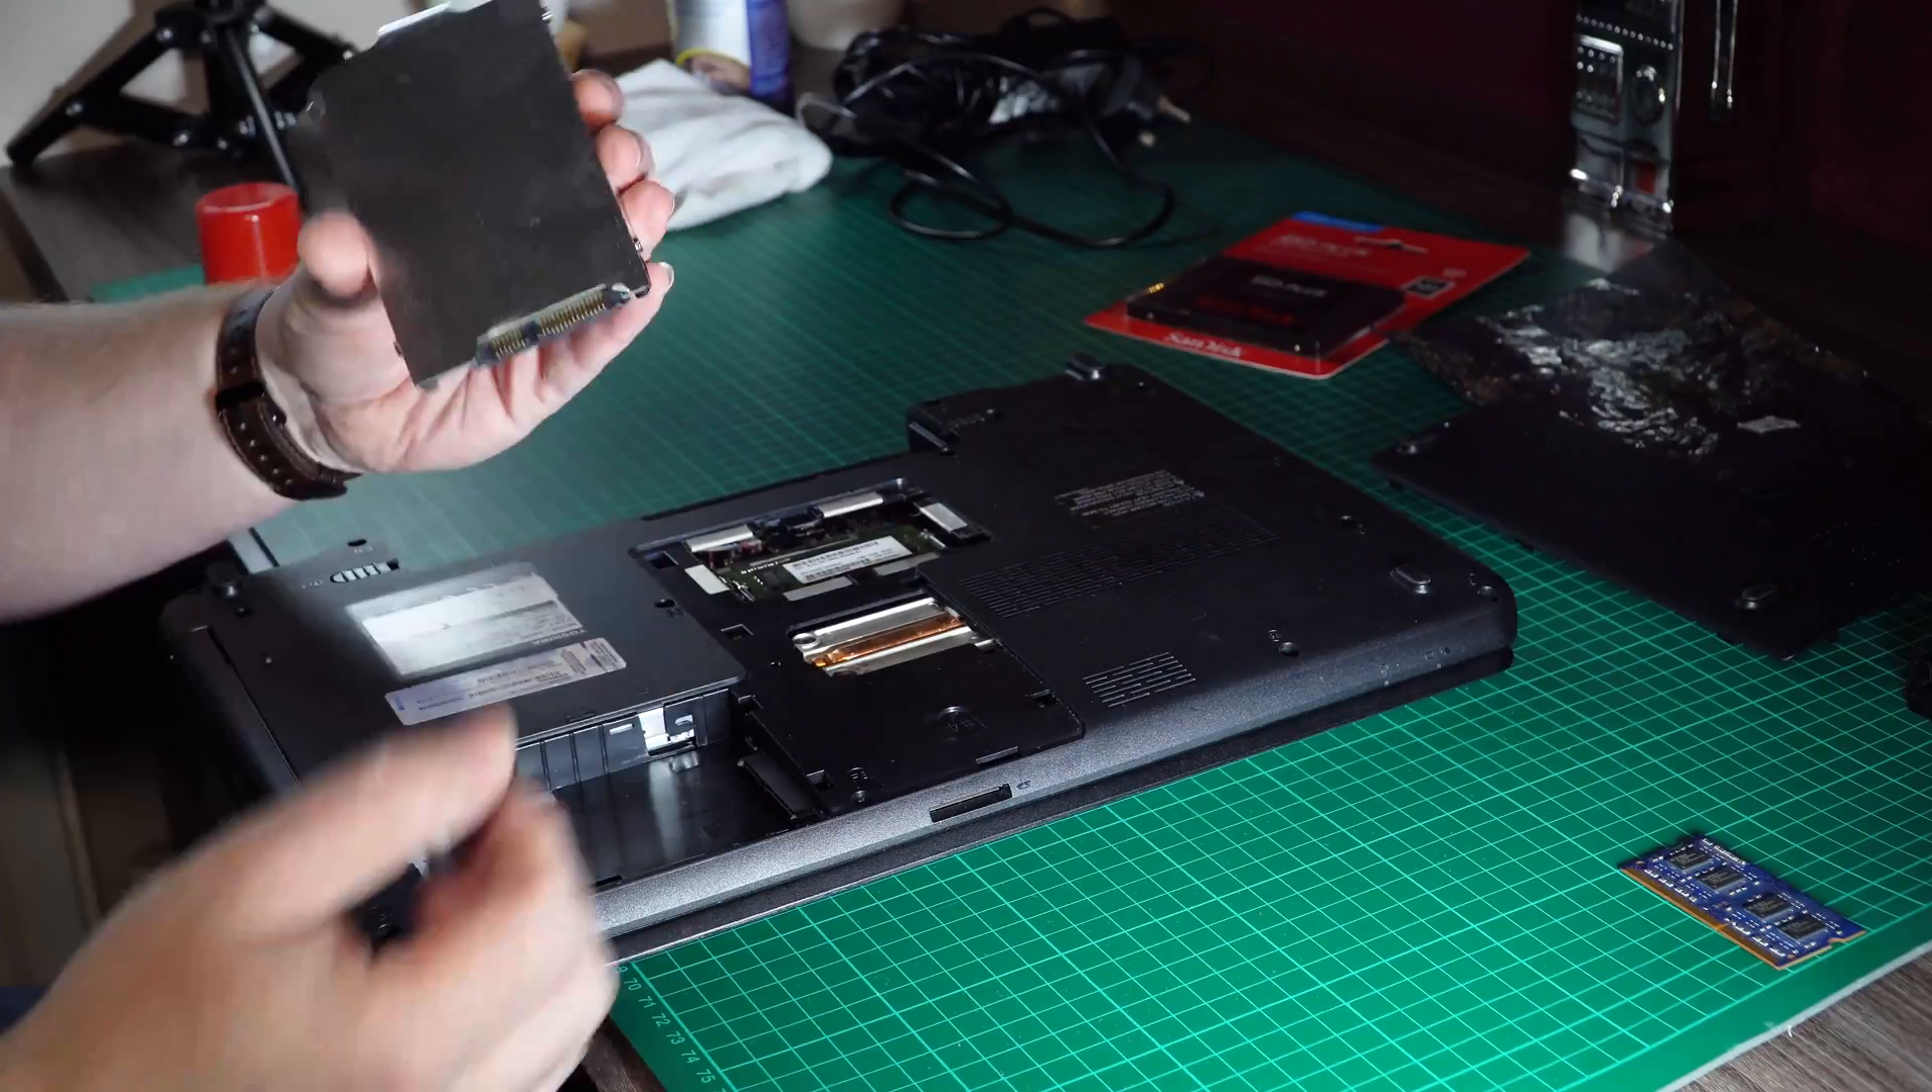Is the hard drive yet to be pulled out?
No.